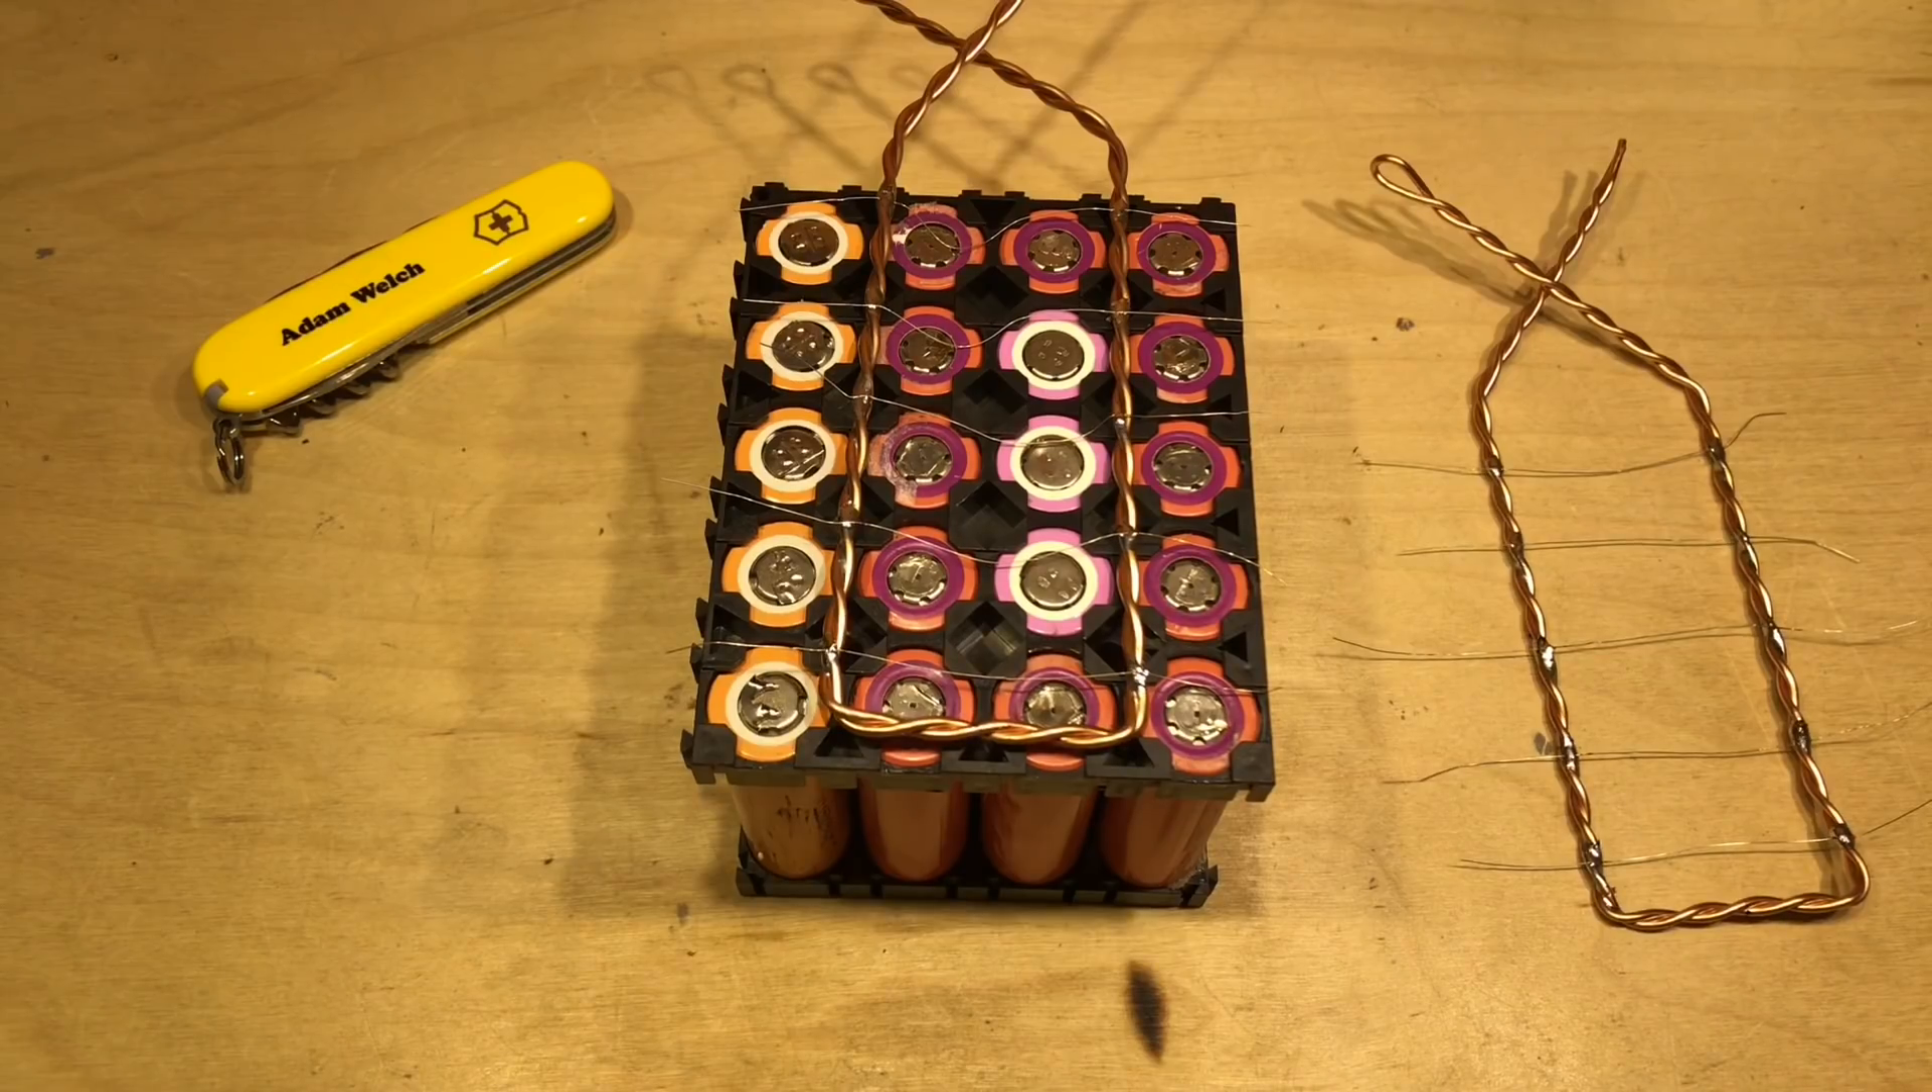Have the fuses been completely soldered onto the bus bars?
Yes.